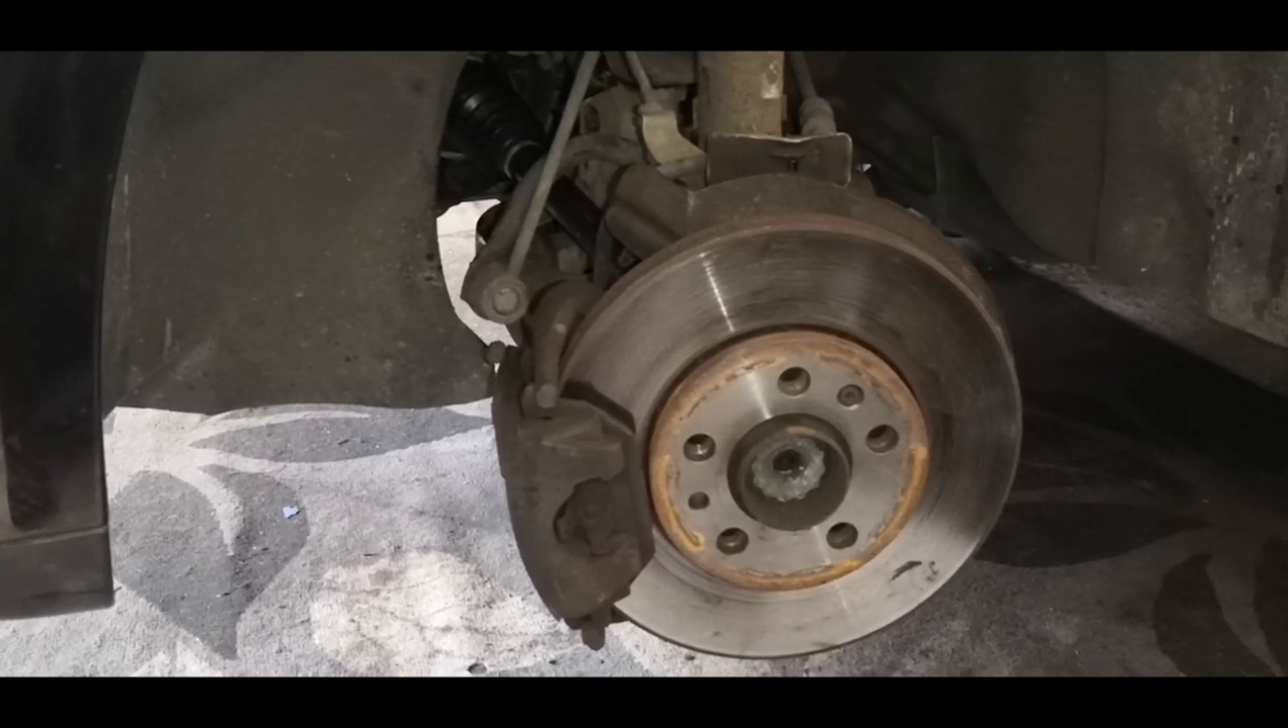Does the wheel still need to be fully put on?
Yes.